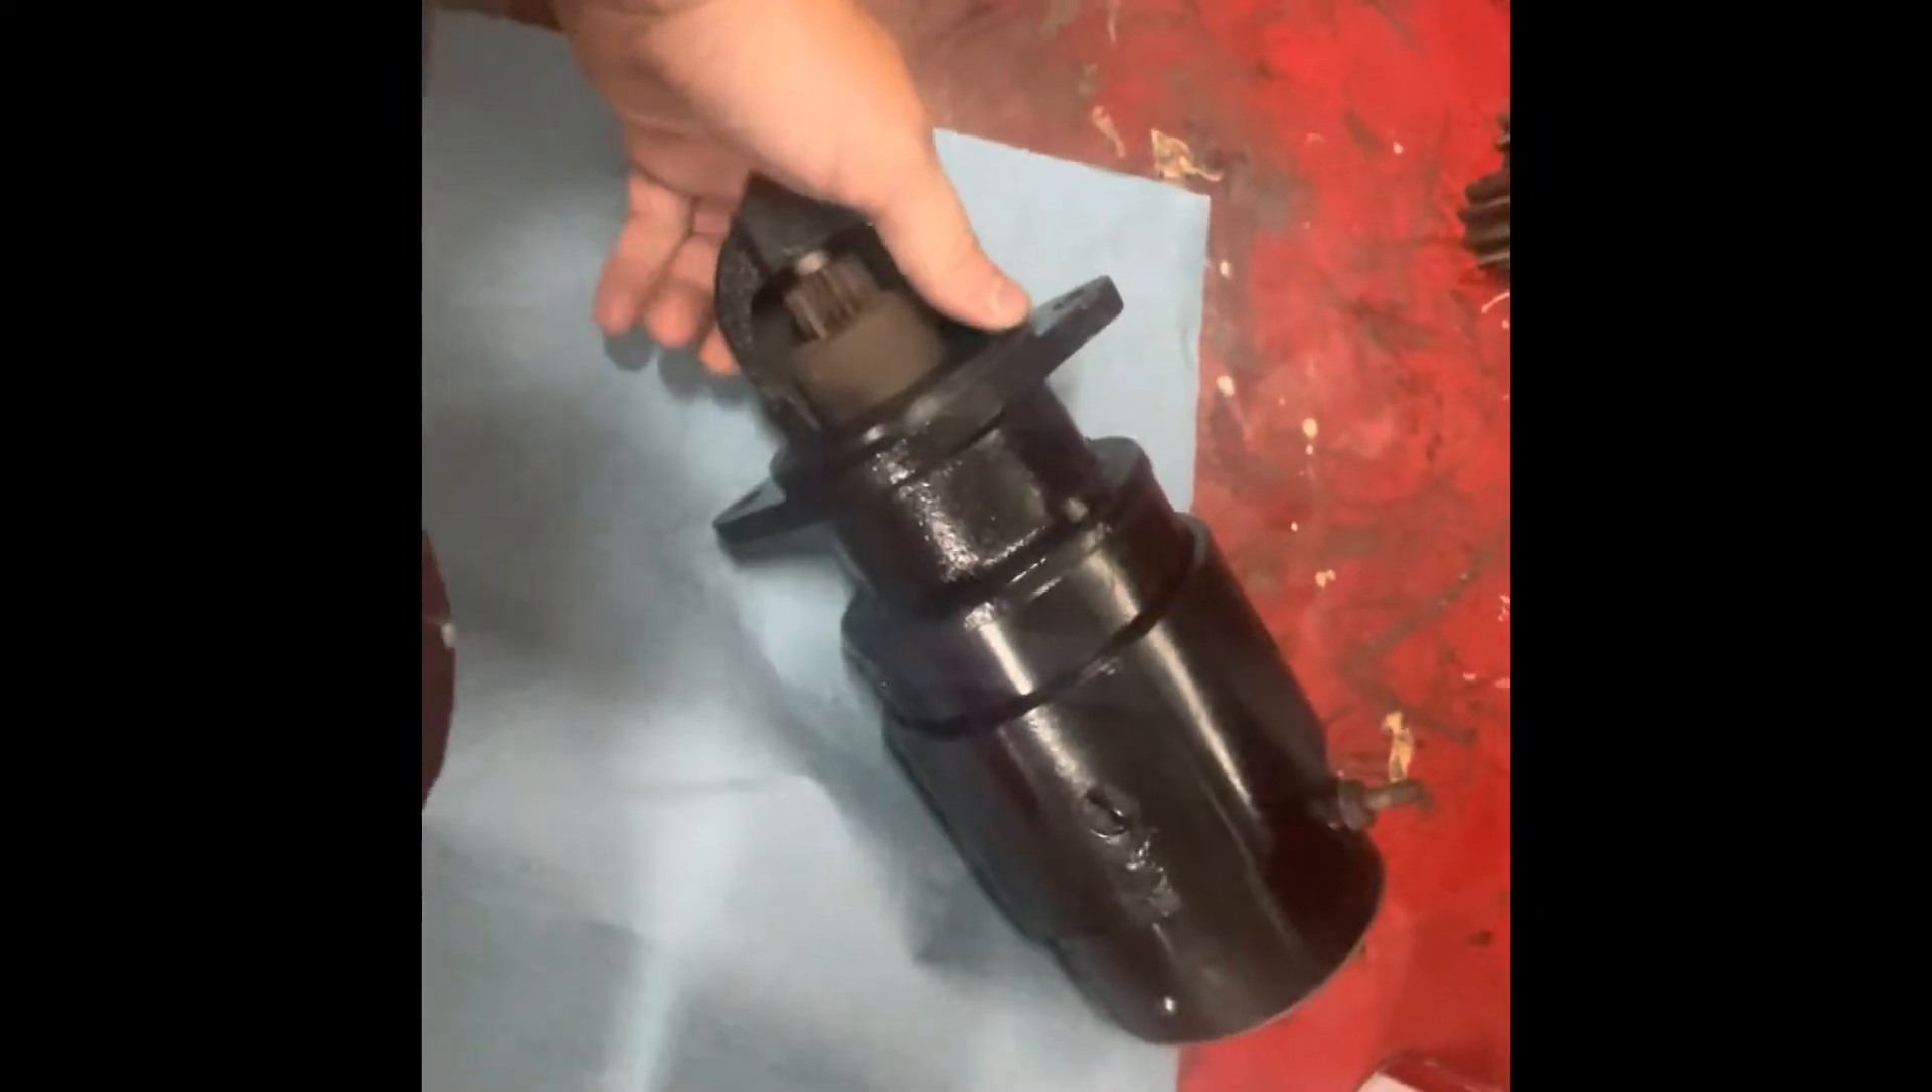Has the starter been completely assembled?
Yes.